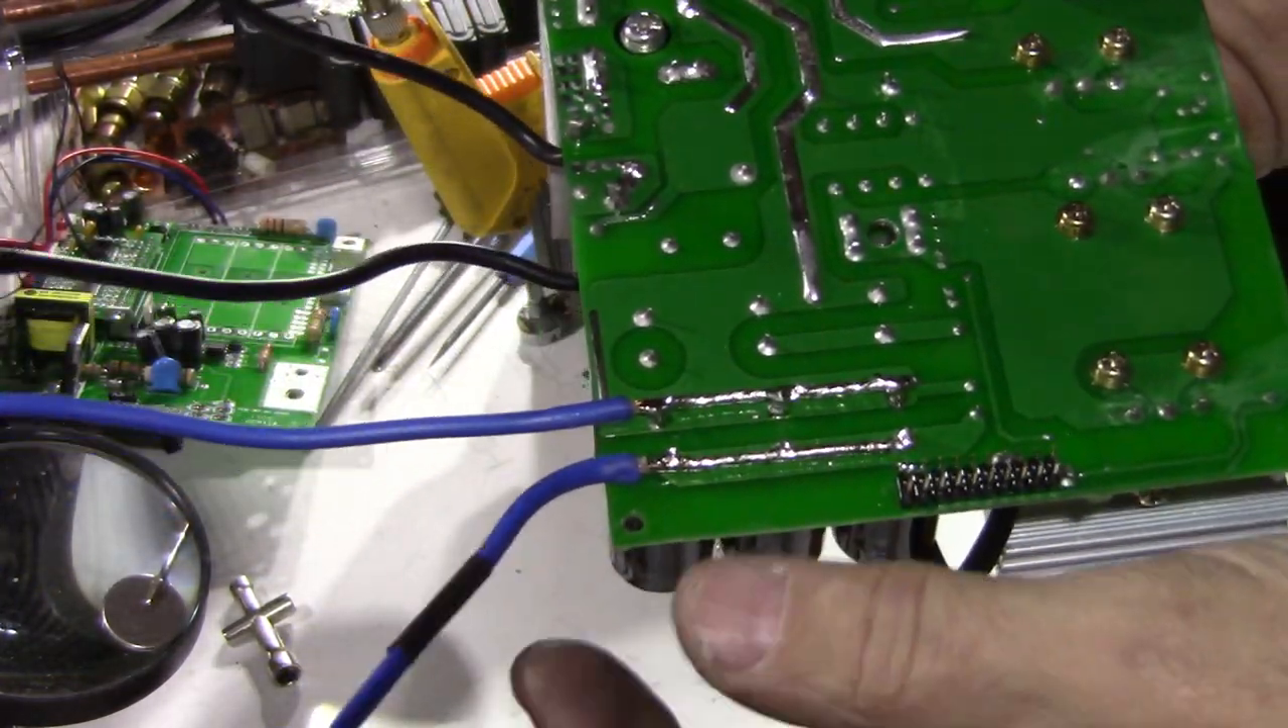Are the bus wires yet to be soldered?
No.